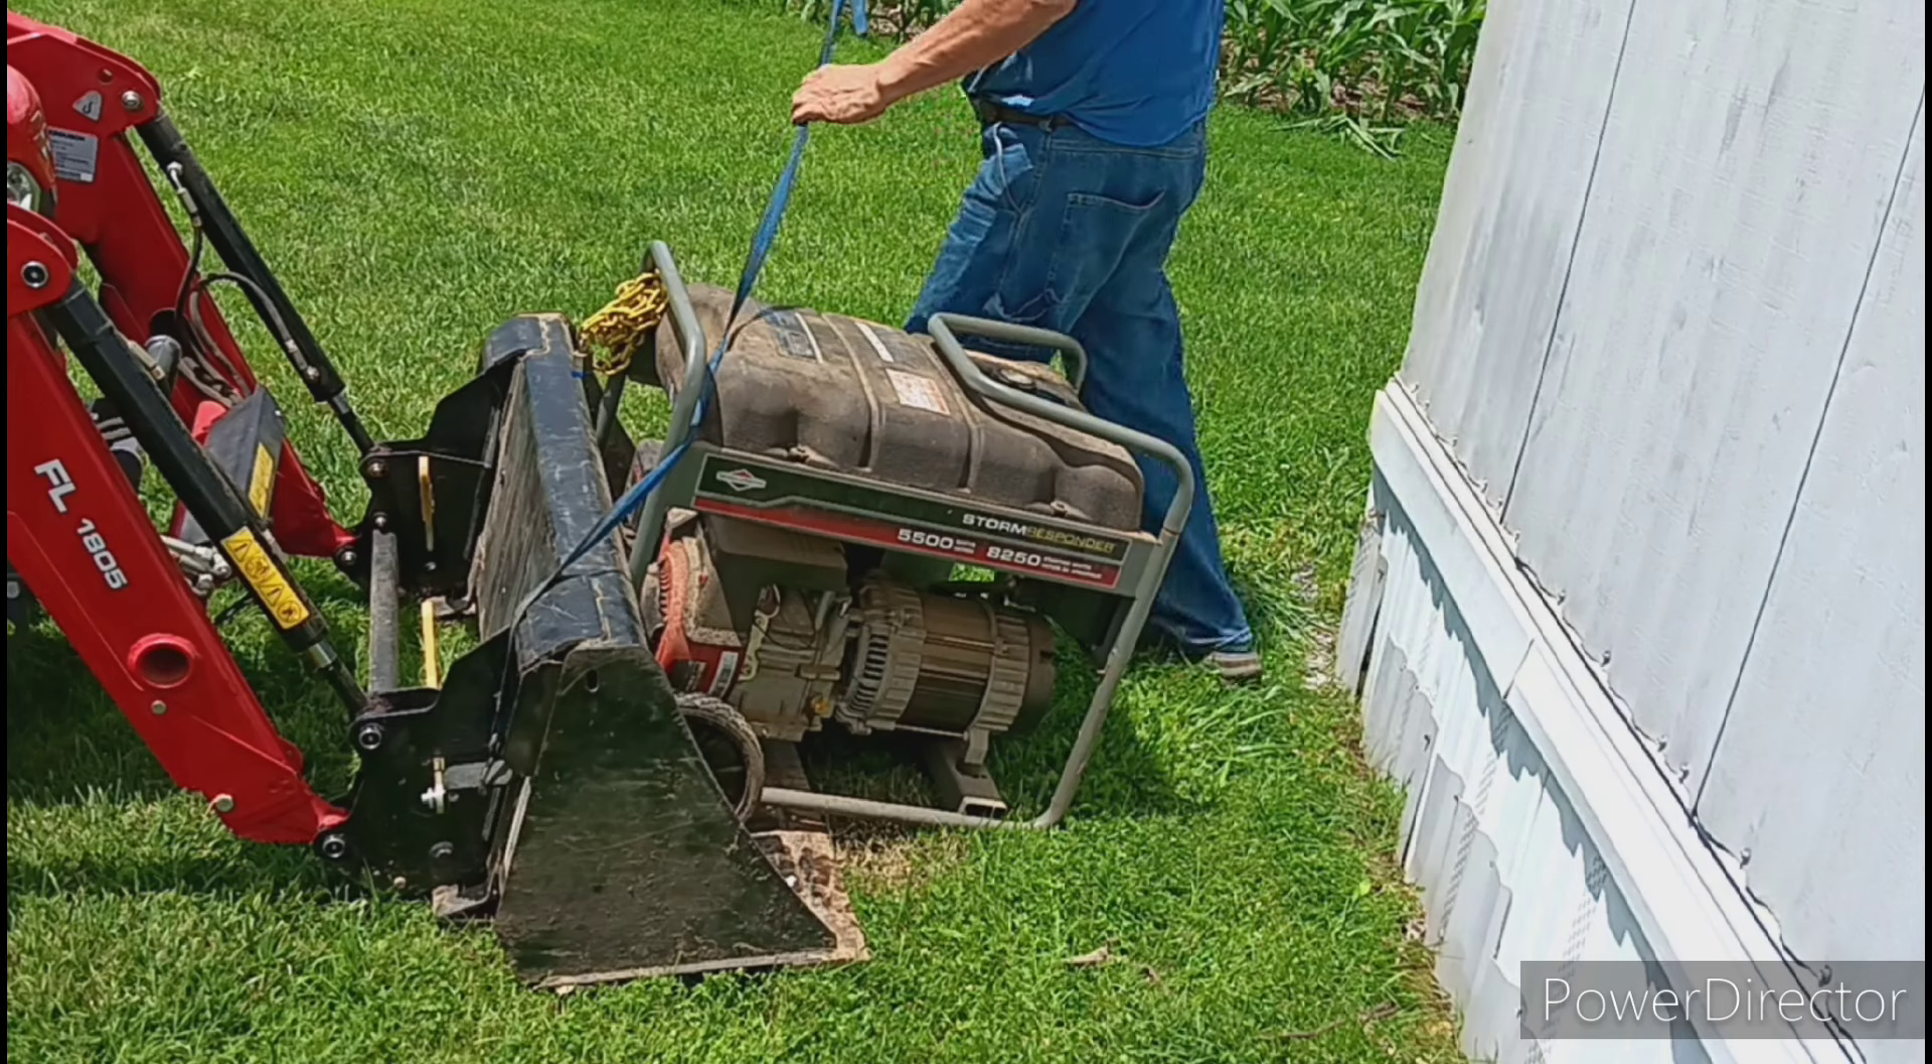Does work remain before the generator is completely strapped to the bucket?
Yes.